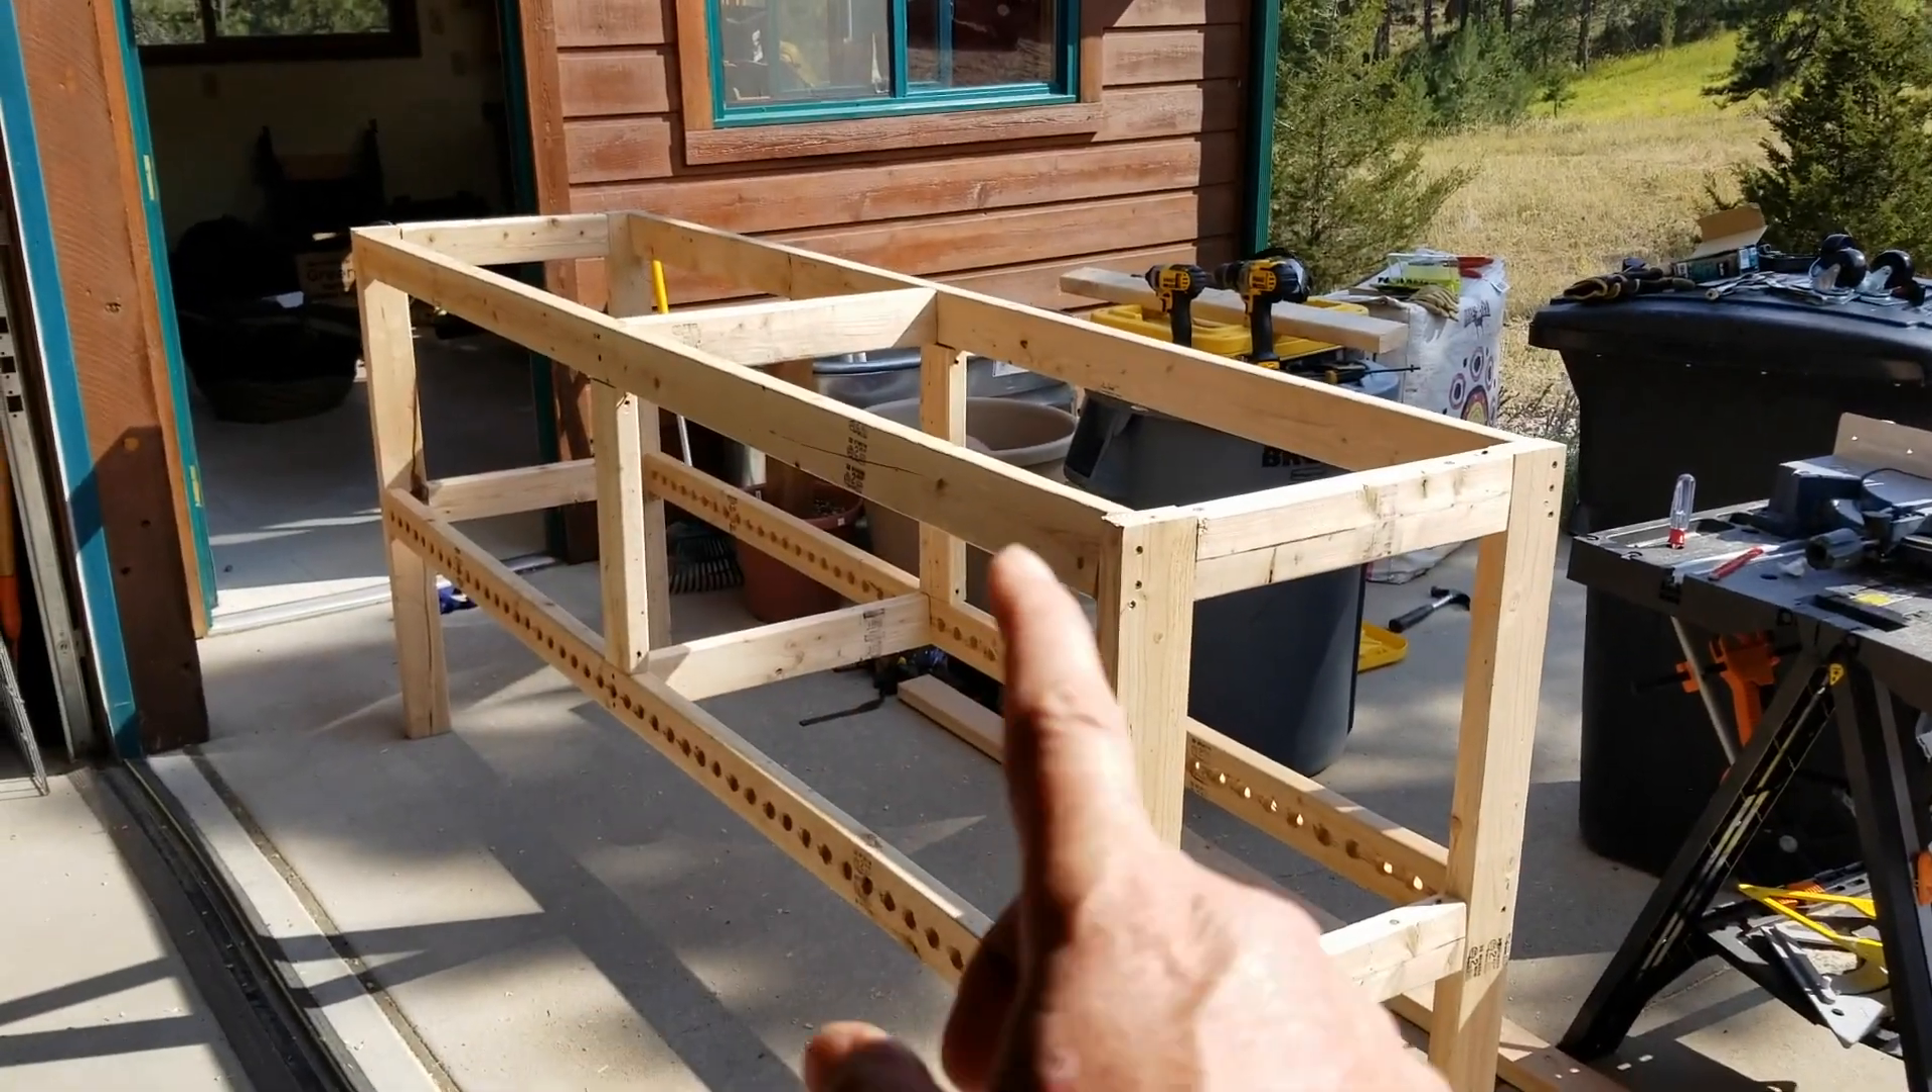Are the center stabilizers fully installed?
Yes.